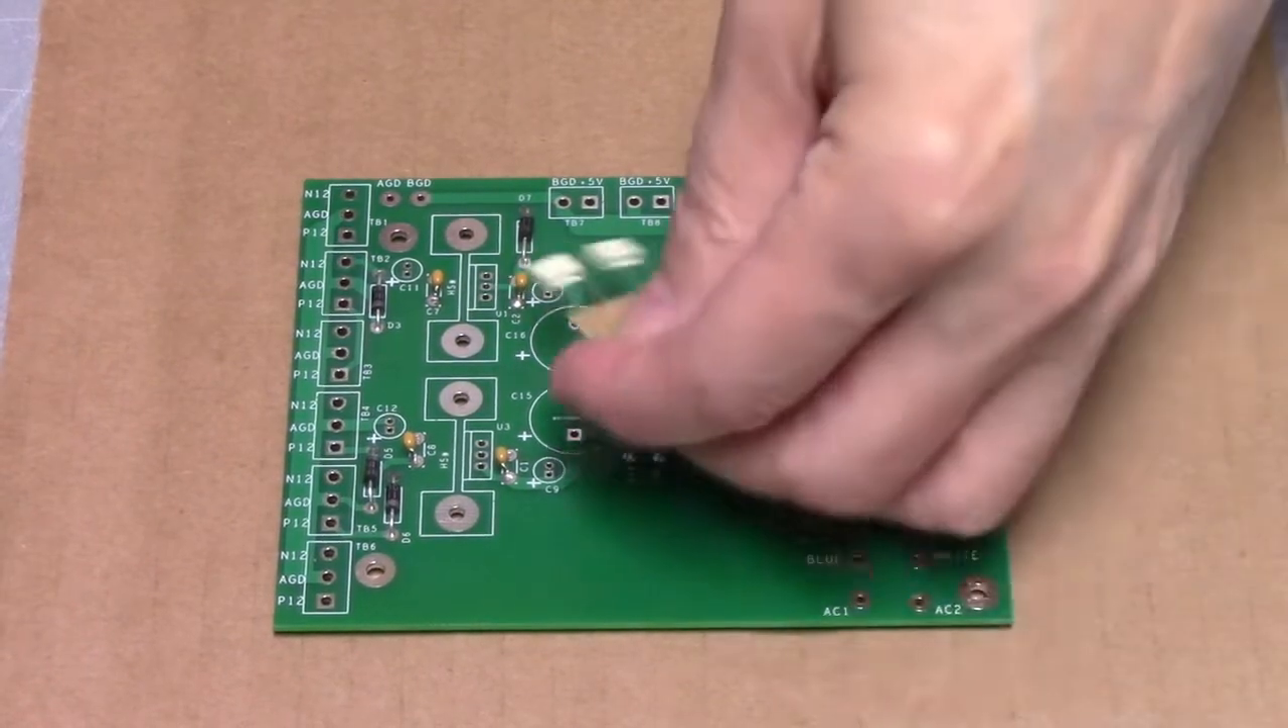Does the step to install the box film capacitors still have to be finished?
Yes.